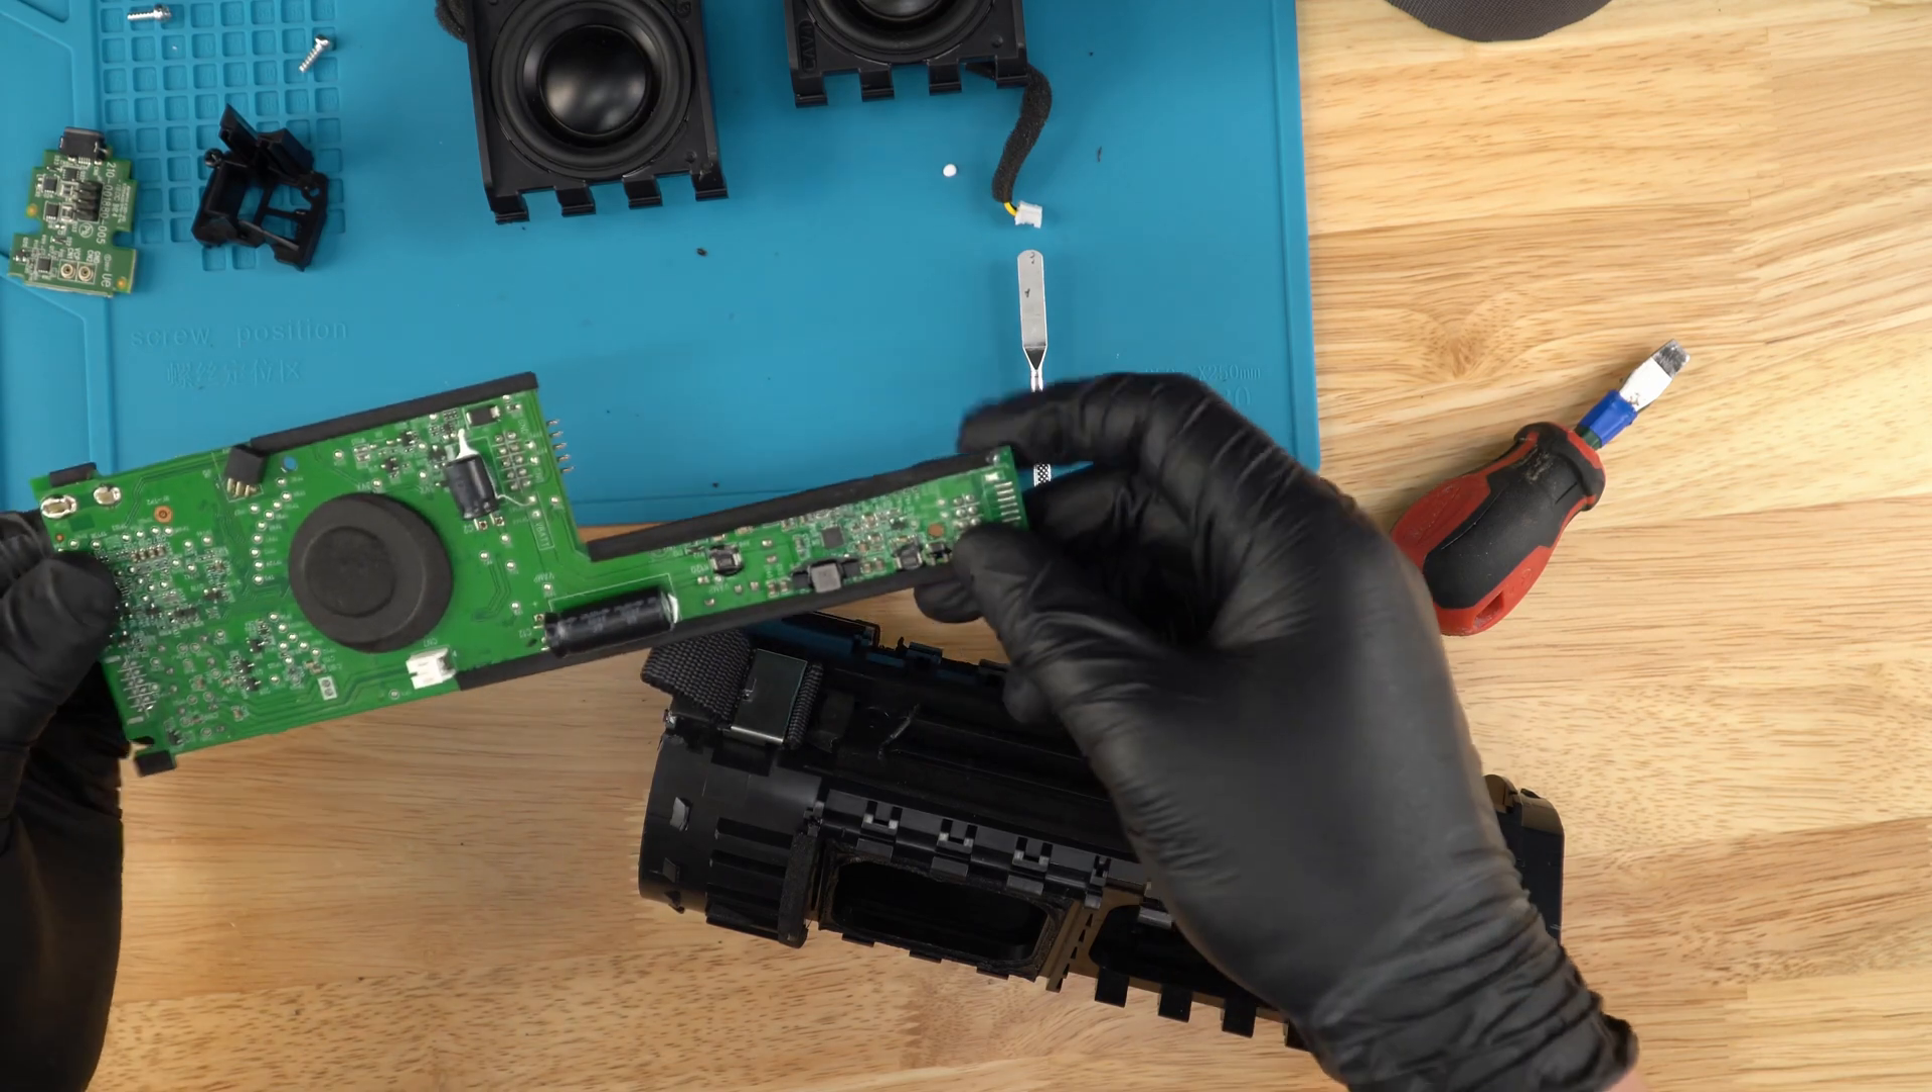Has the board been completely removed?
Yes.